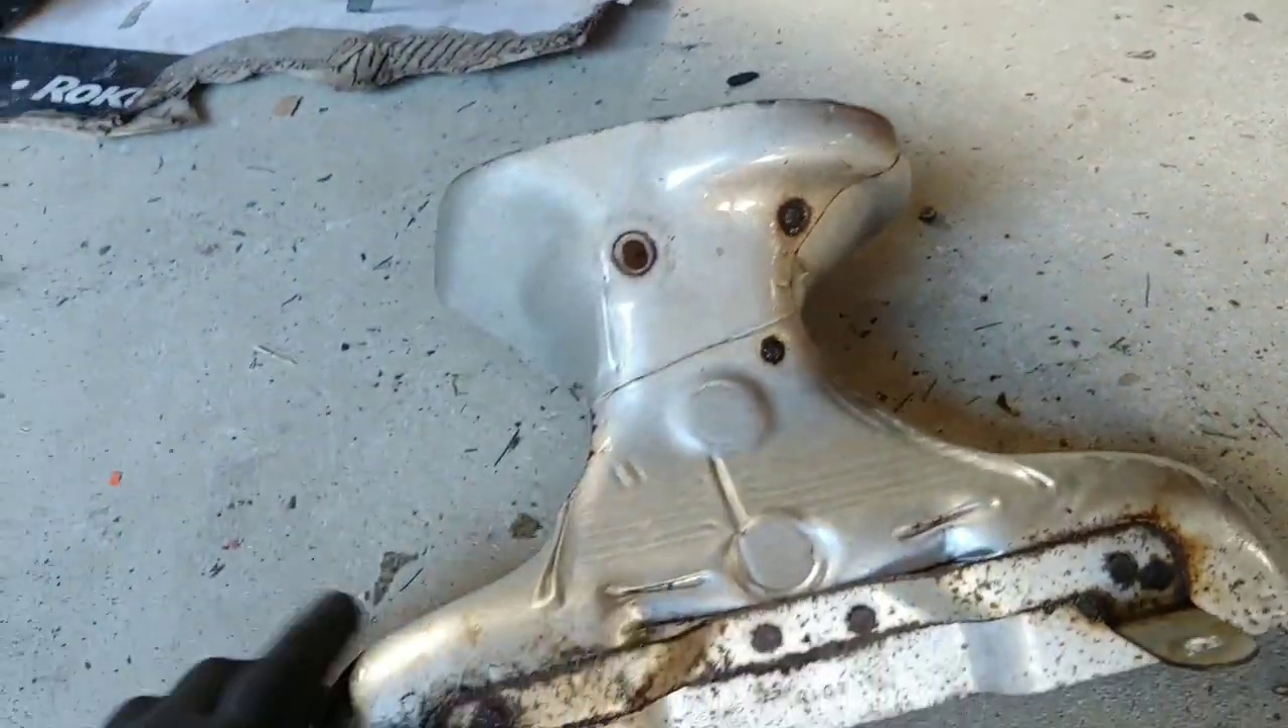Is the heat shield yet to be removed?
No.